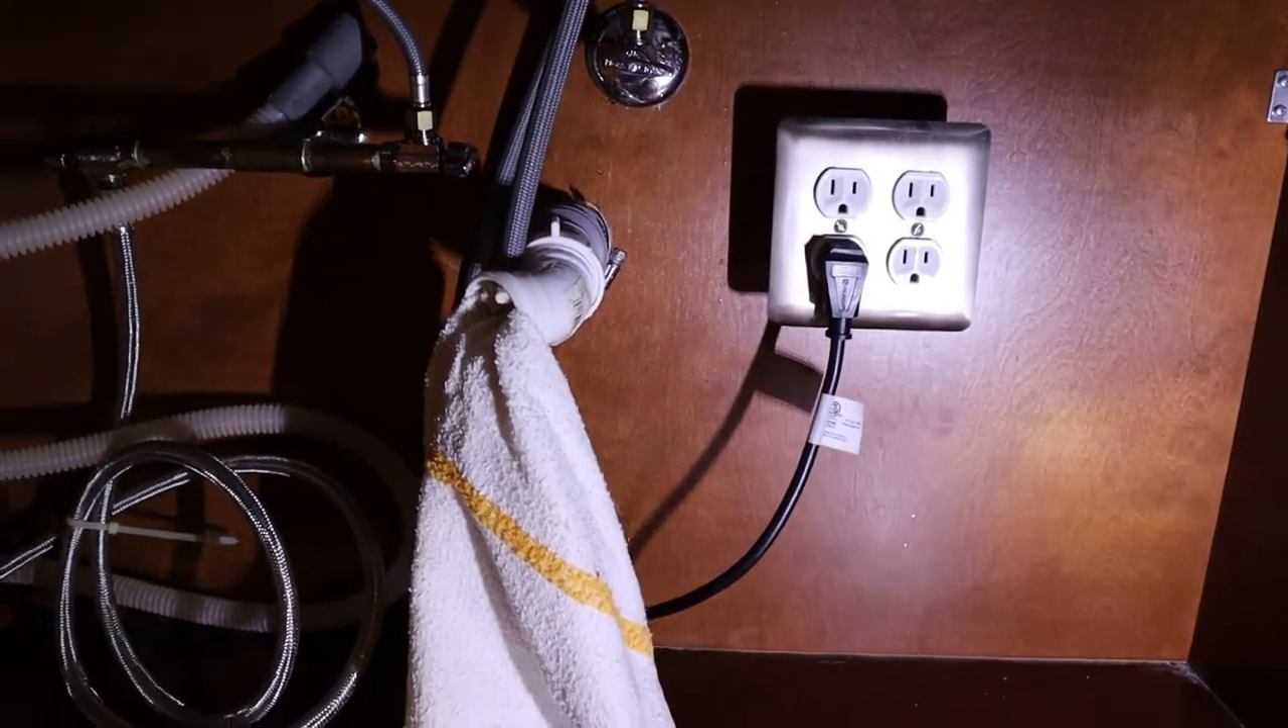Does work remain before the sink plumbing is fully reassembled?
Yes.